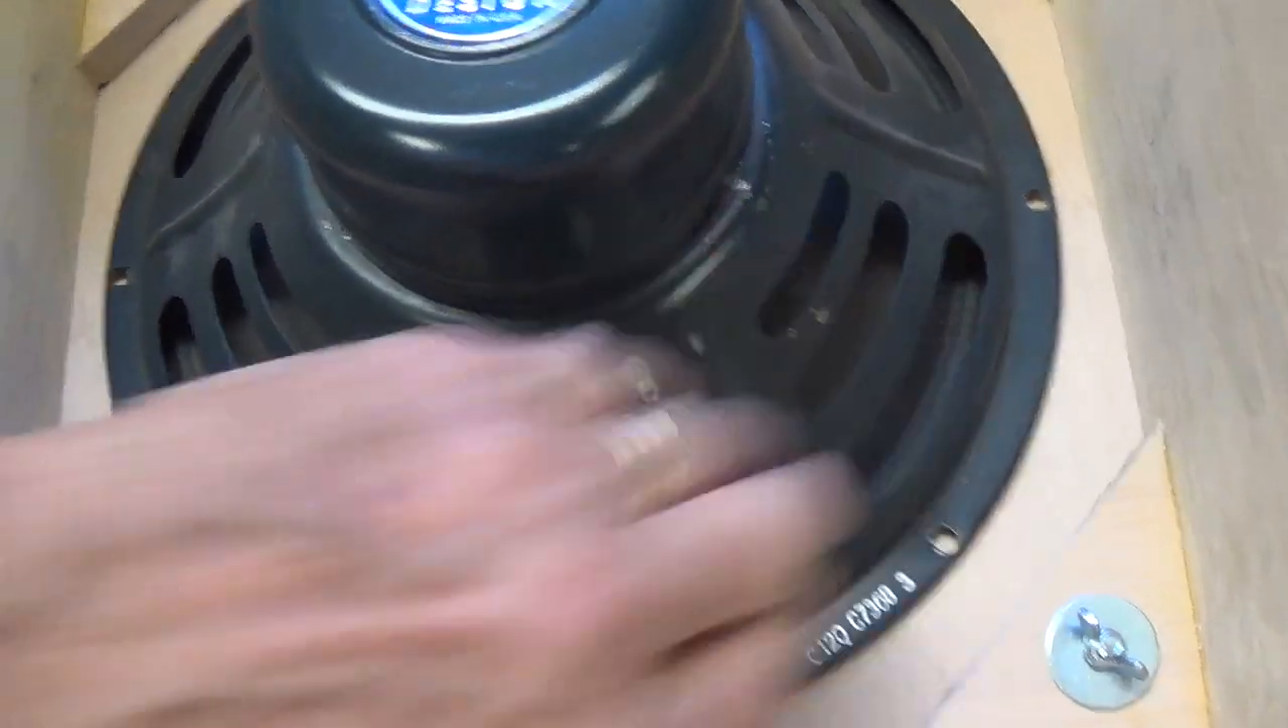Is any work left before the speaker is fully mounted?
Yes.